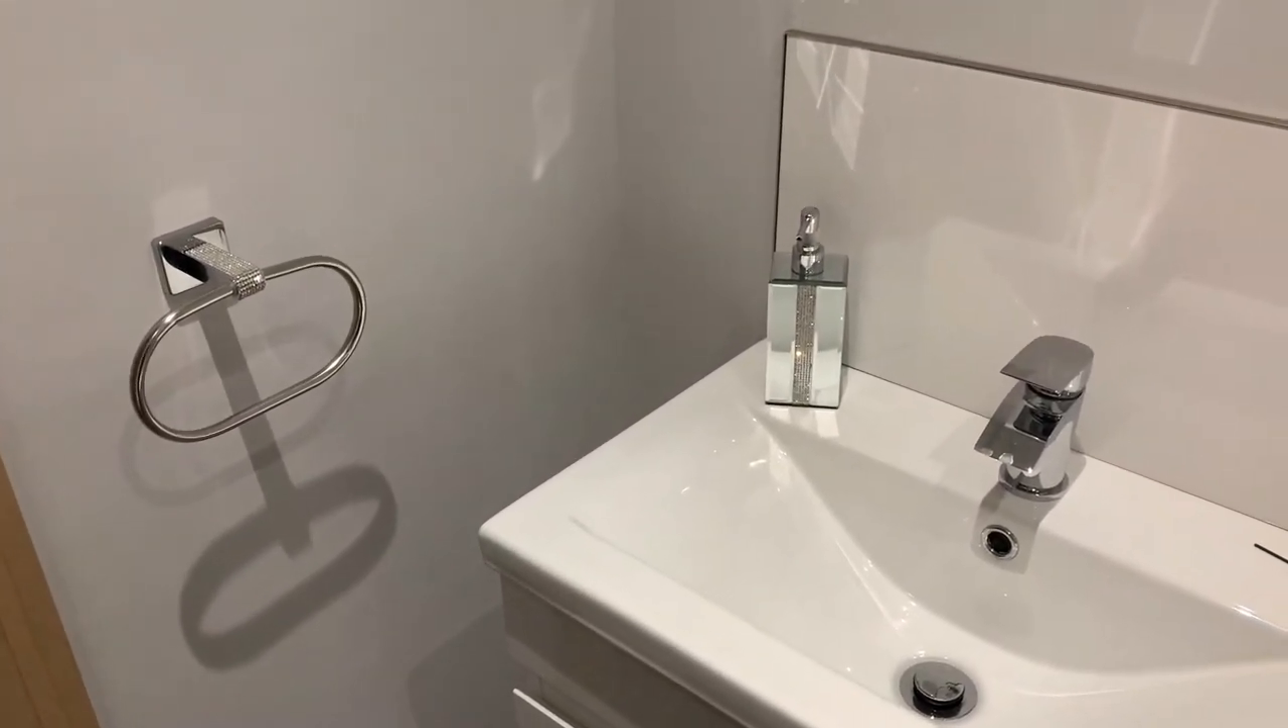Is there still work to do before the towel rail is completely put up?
No.